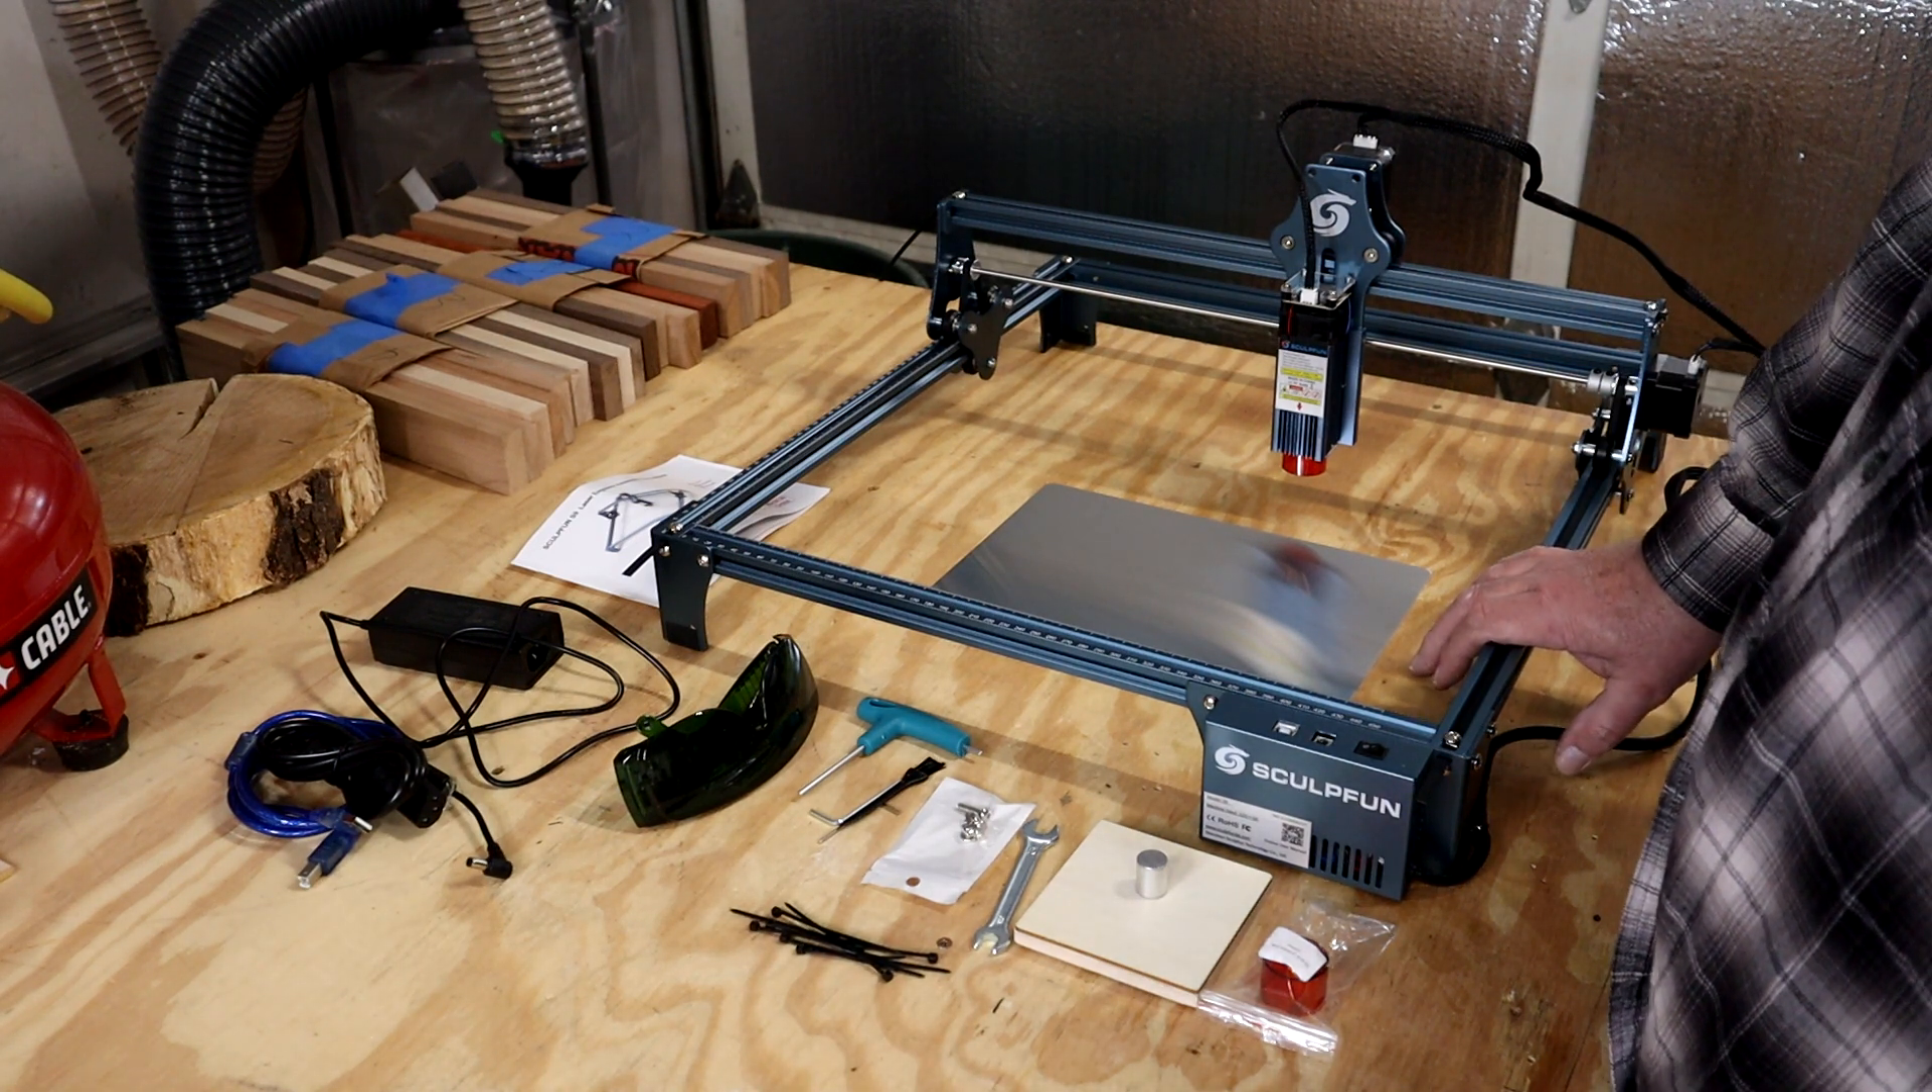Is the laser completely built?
Yes.